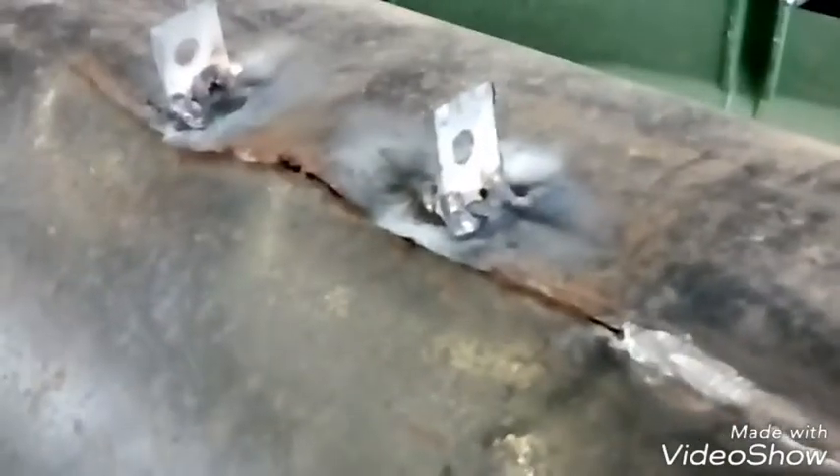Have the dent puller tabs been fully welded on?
Yes.